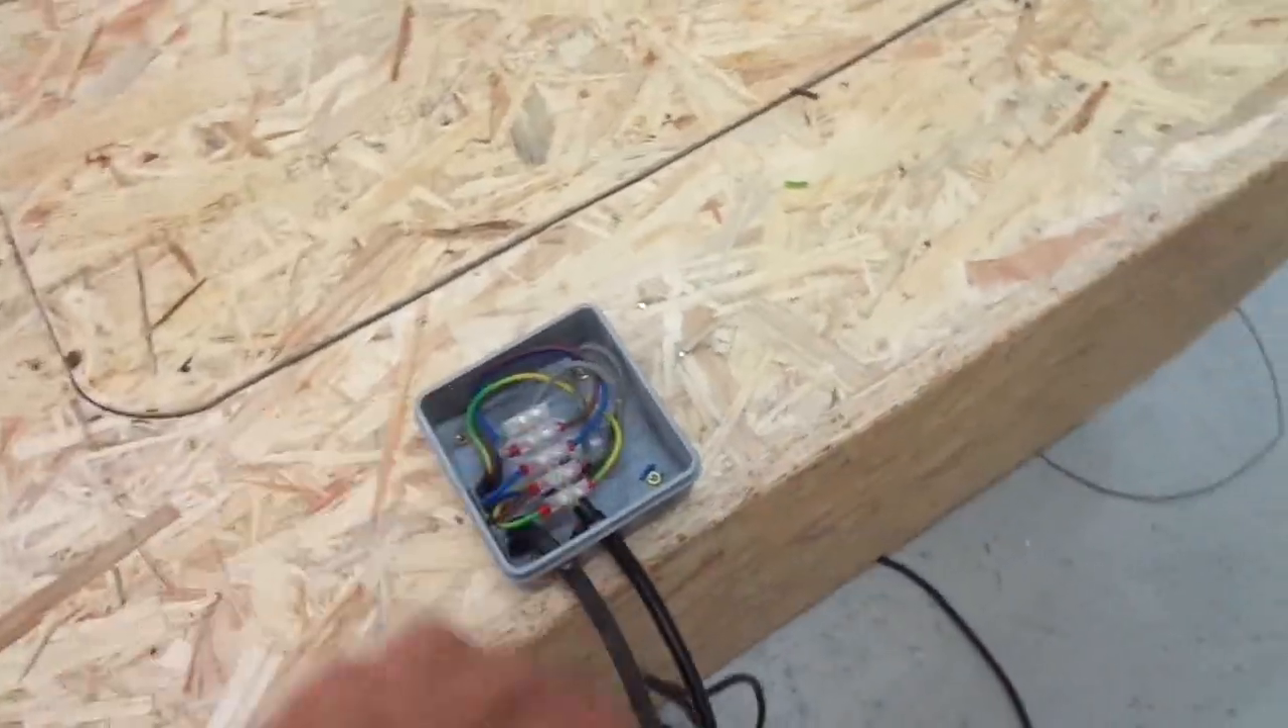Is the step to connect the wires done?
Yes.